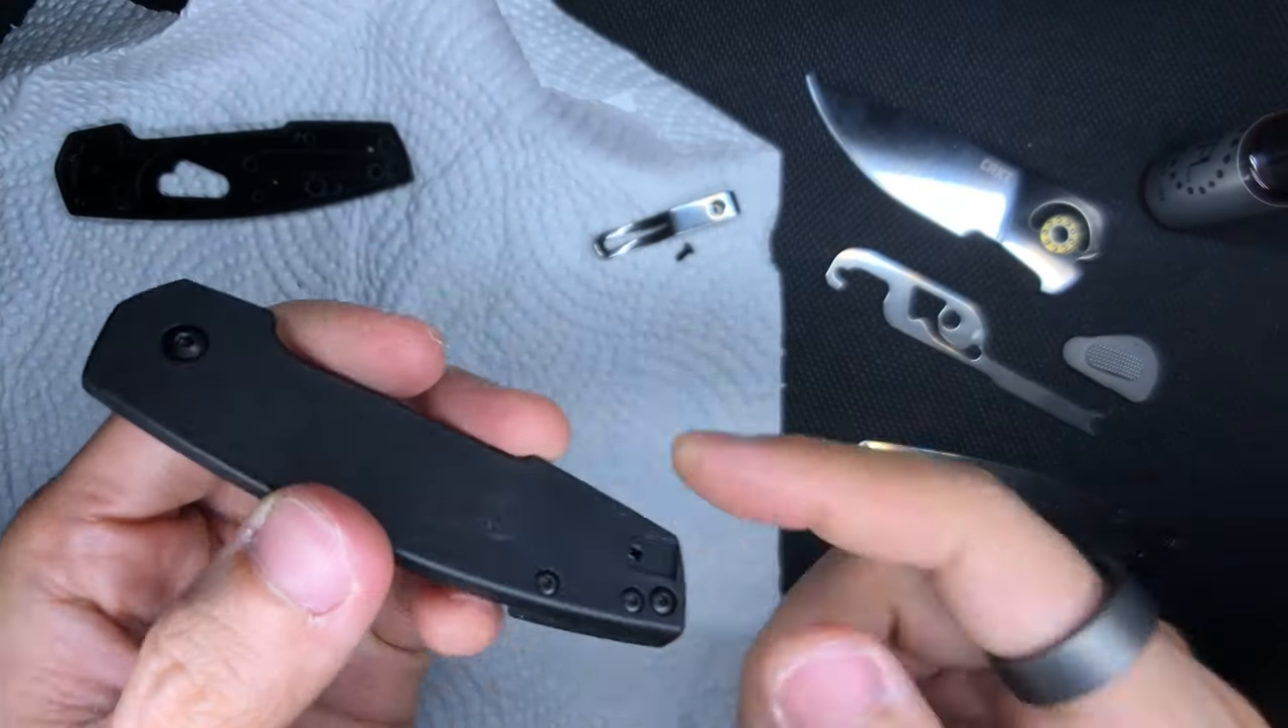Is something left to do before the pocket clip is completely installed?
Yes.